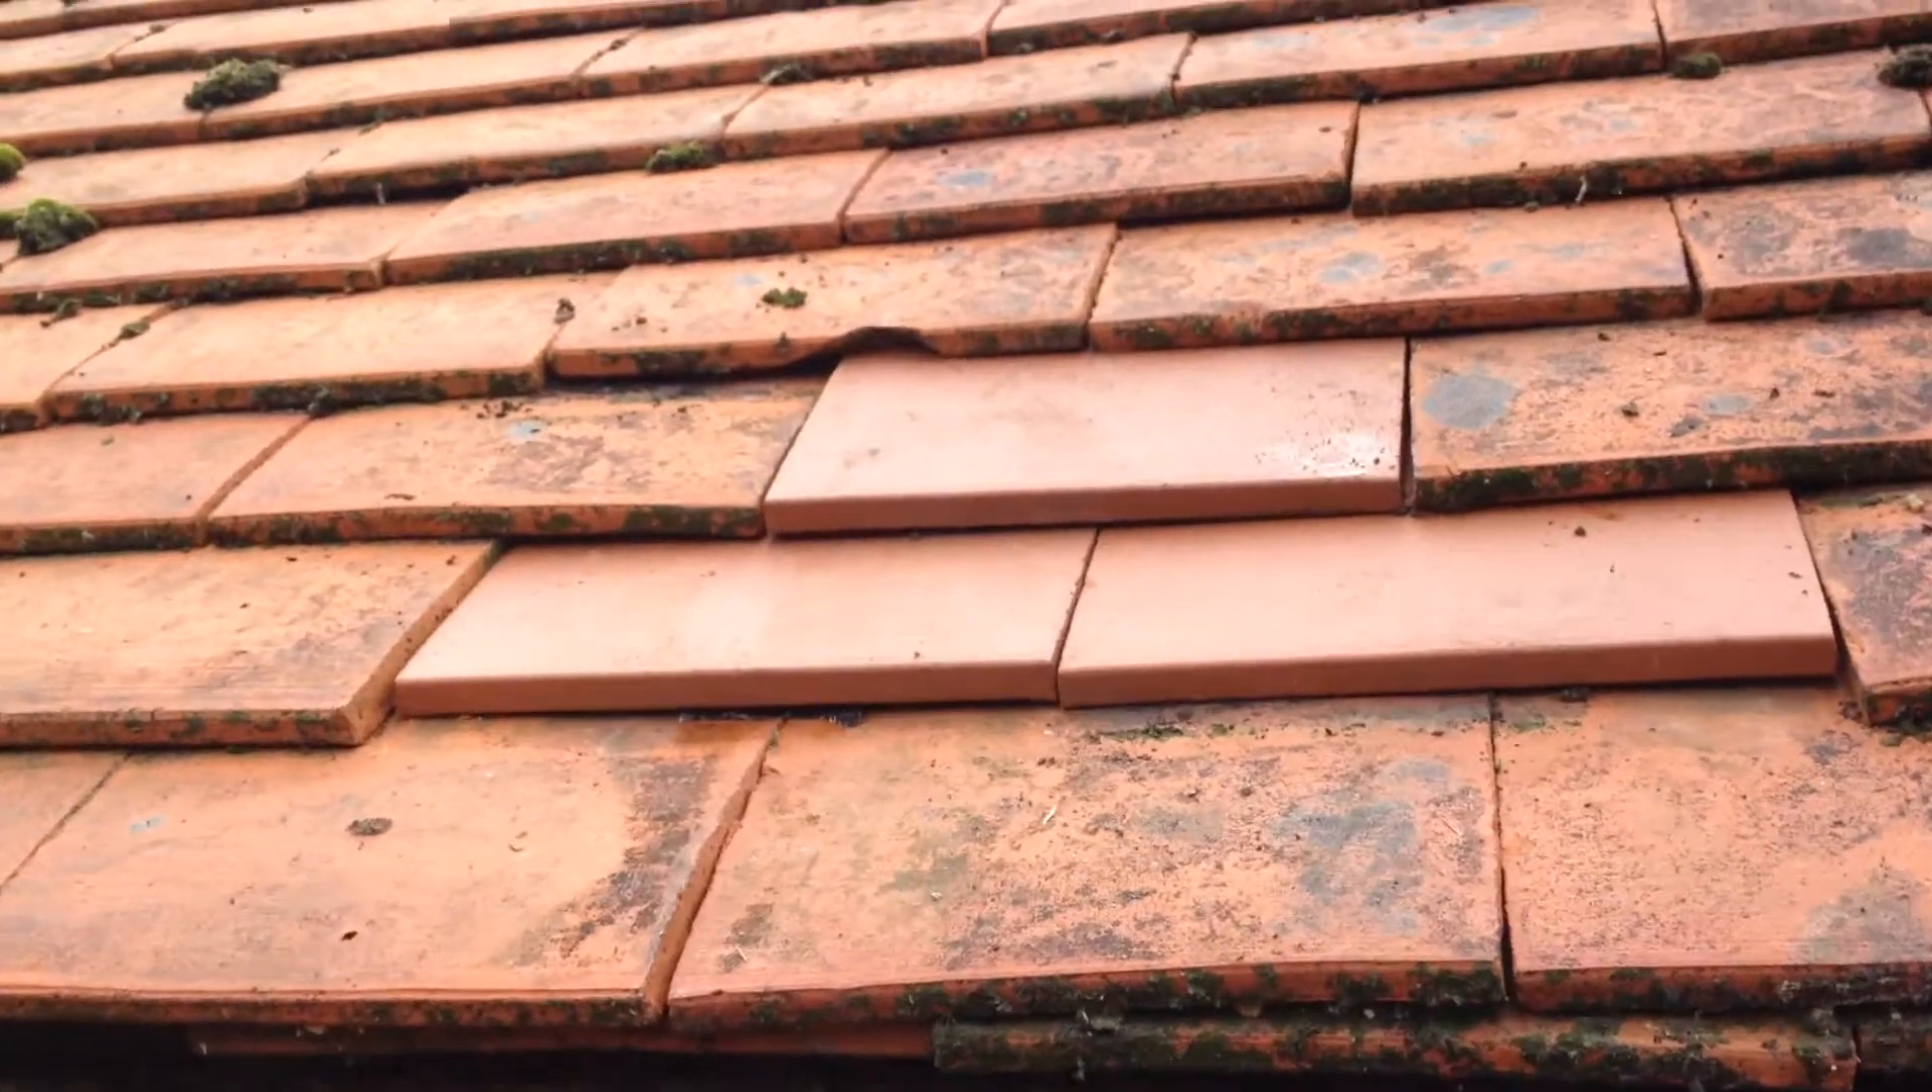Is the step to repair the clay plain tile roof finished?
Yes.